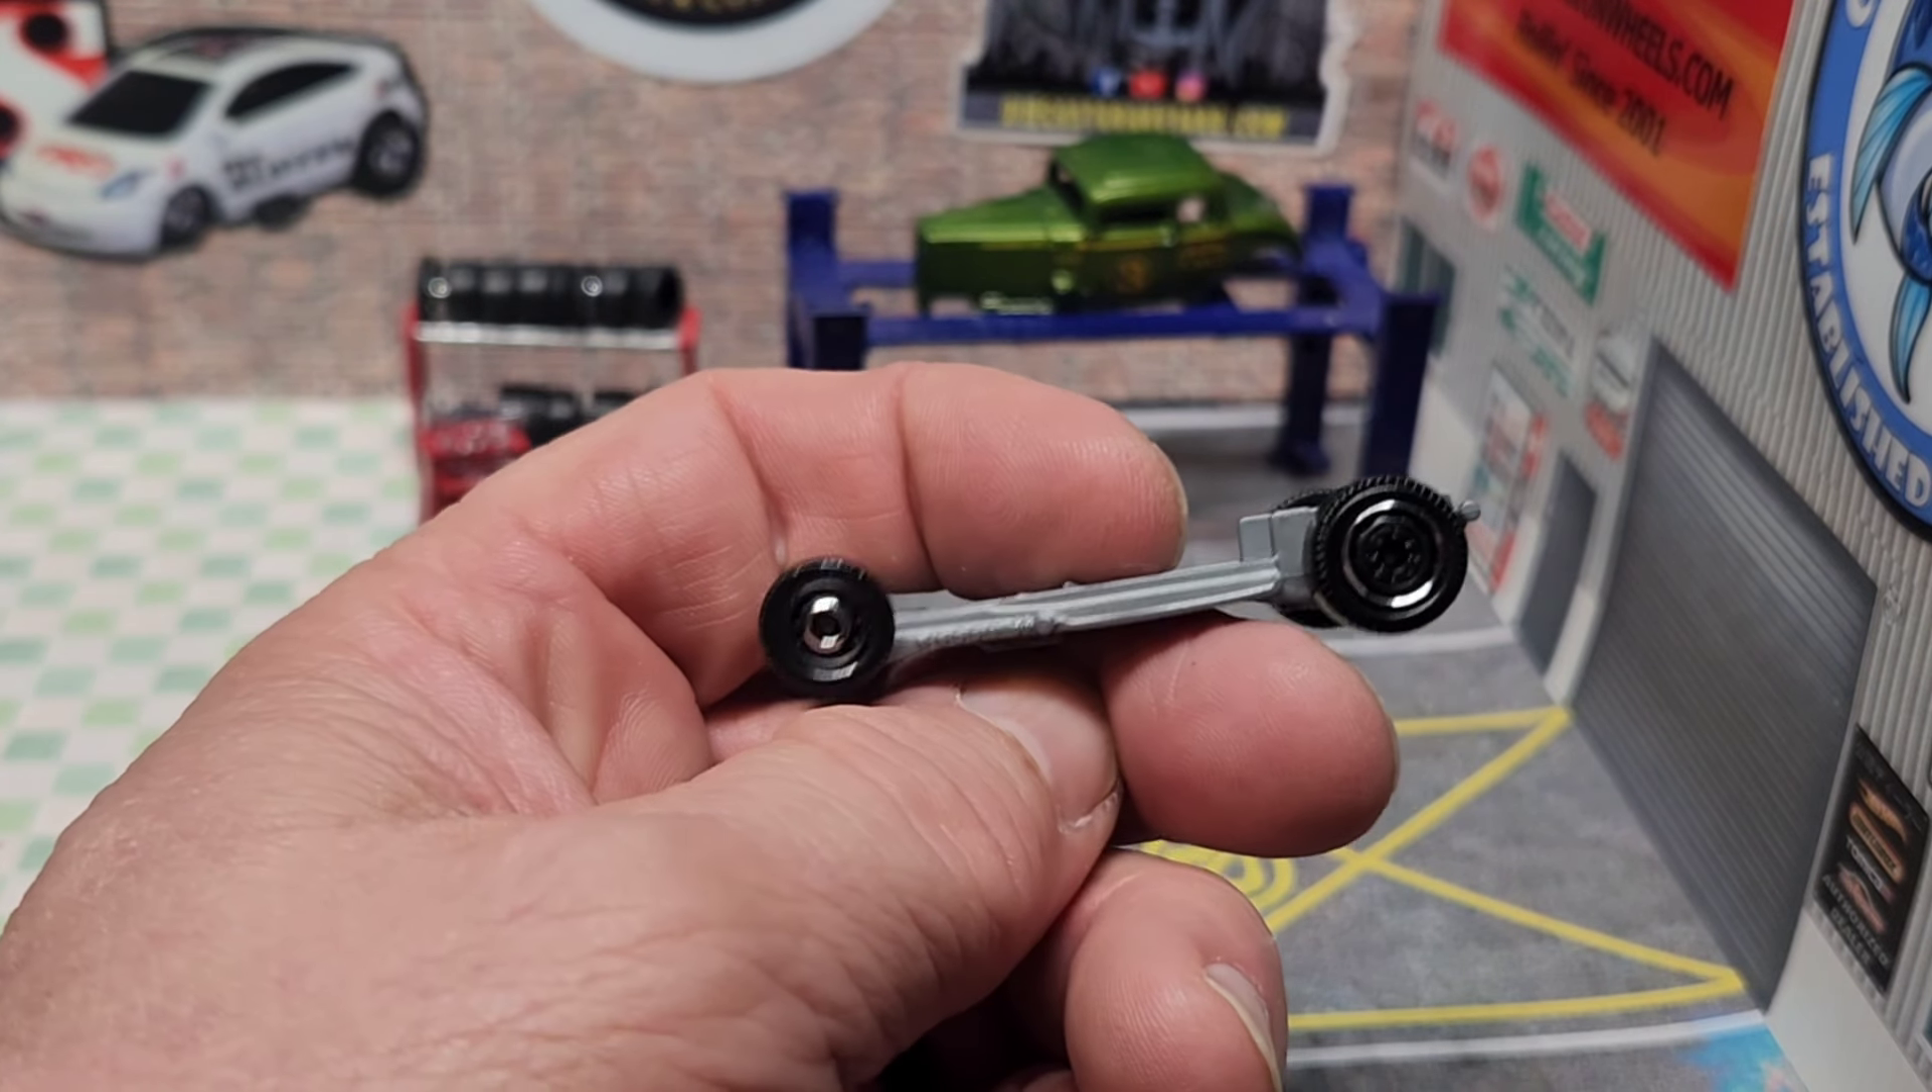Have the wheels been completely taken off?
No.